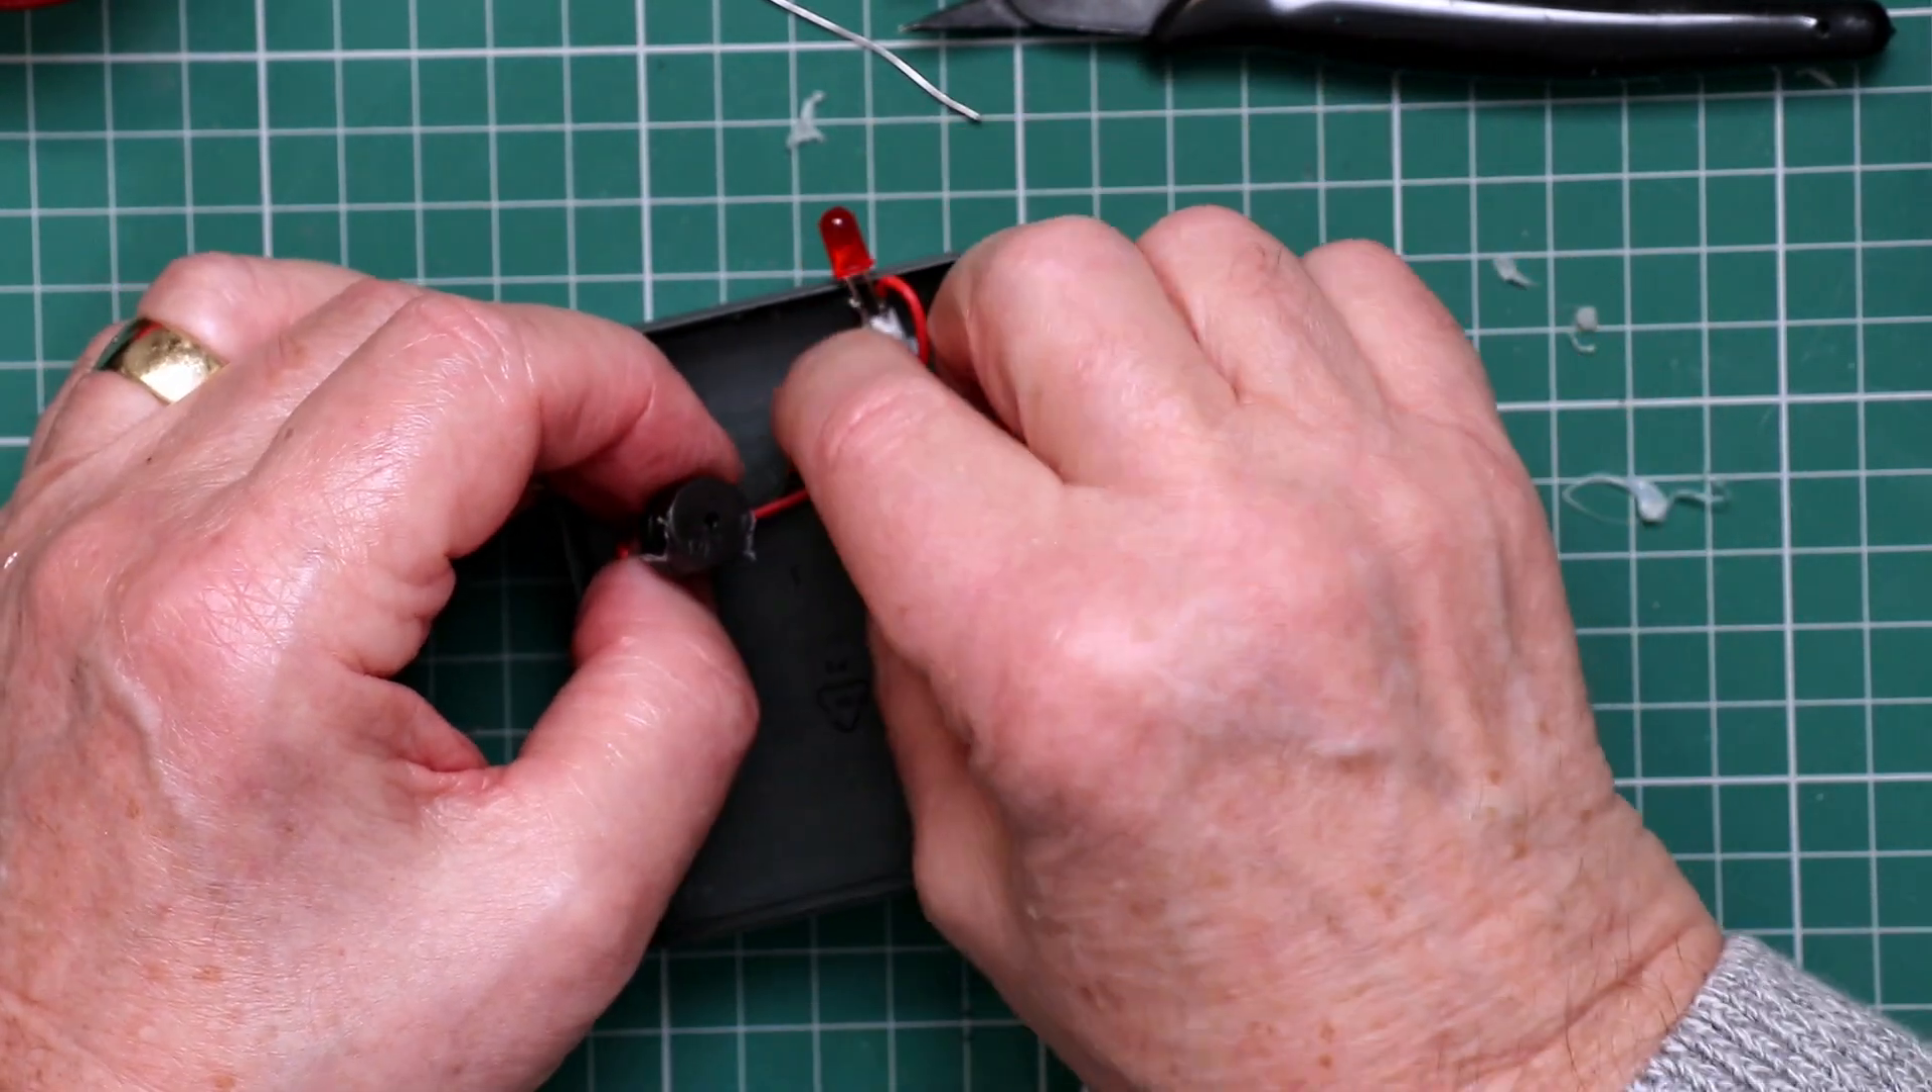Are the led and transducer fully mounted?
No.